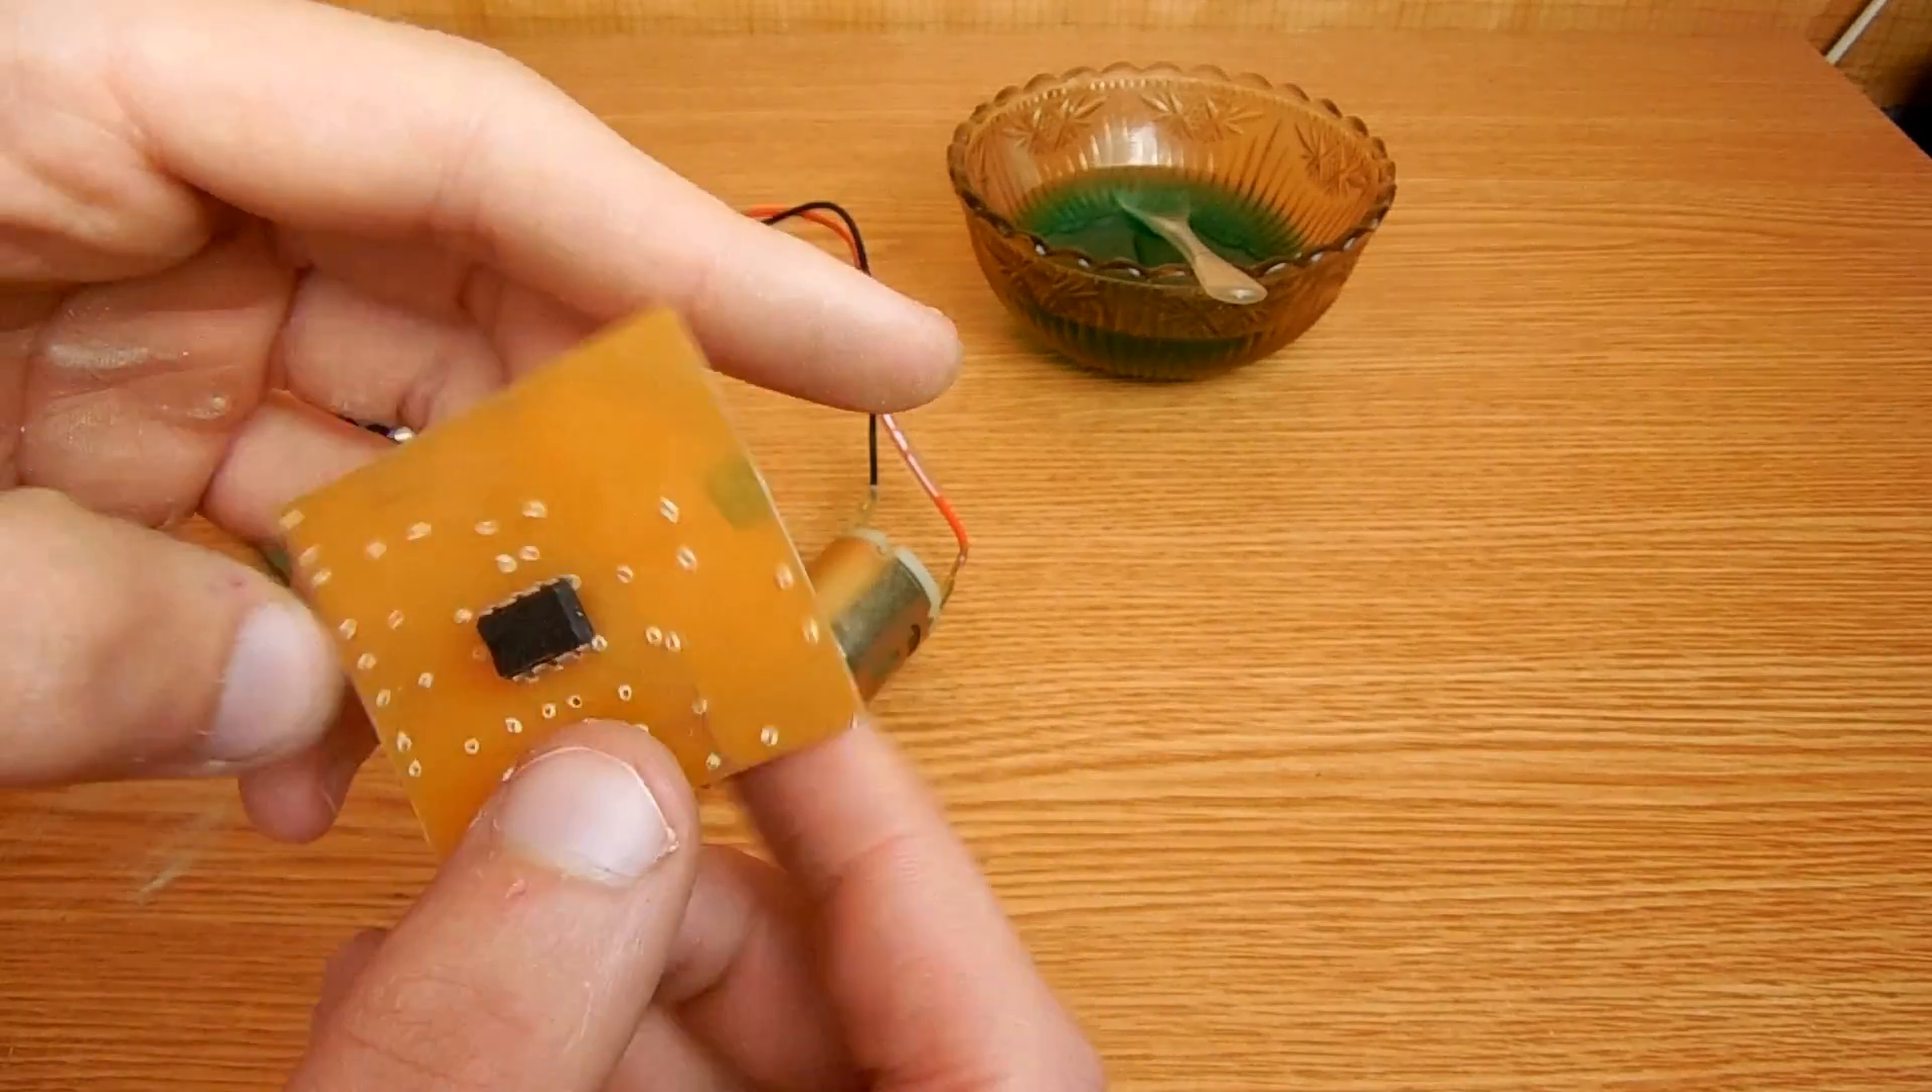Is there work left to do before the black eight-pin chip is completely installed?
No.